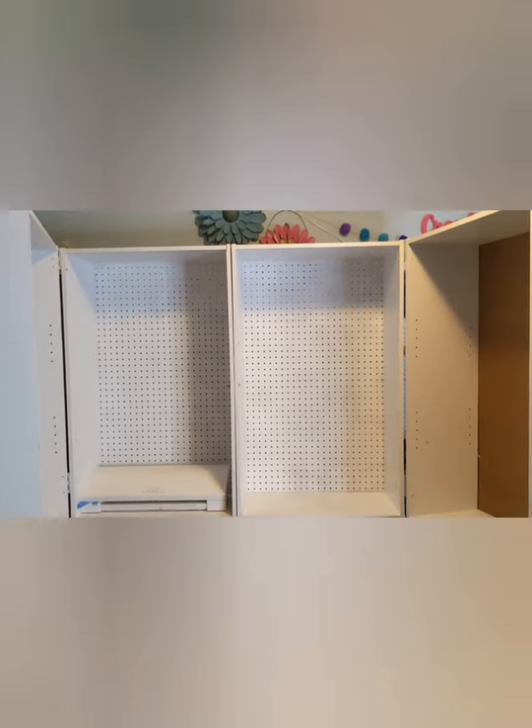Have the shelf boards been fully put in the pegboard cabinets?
No.